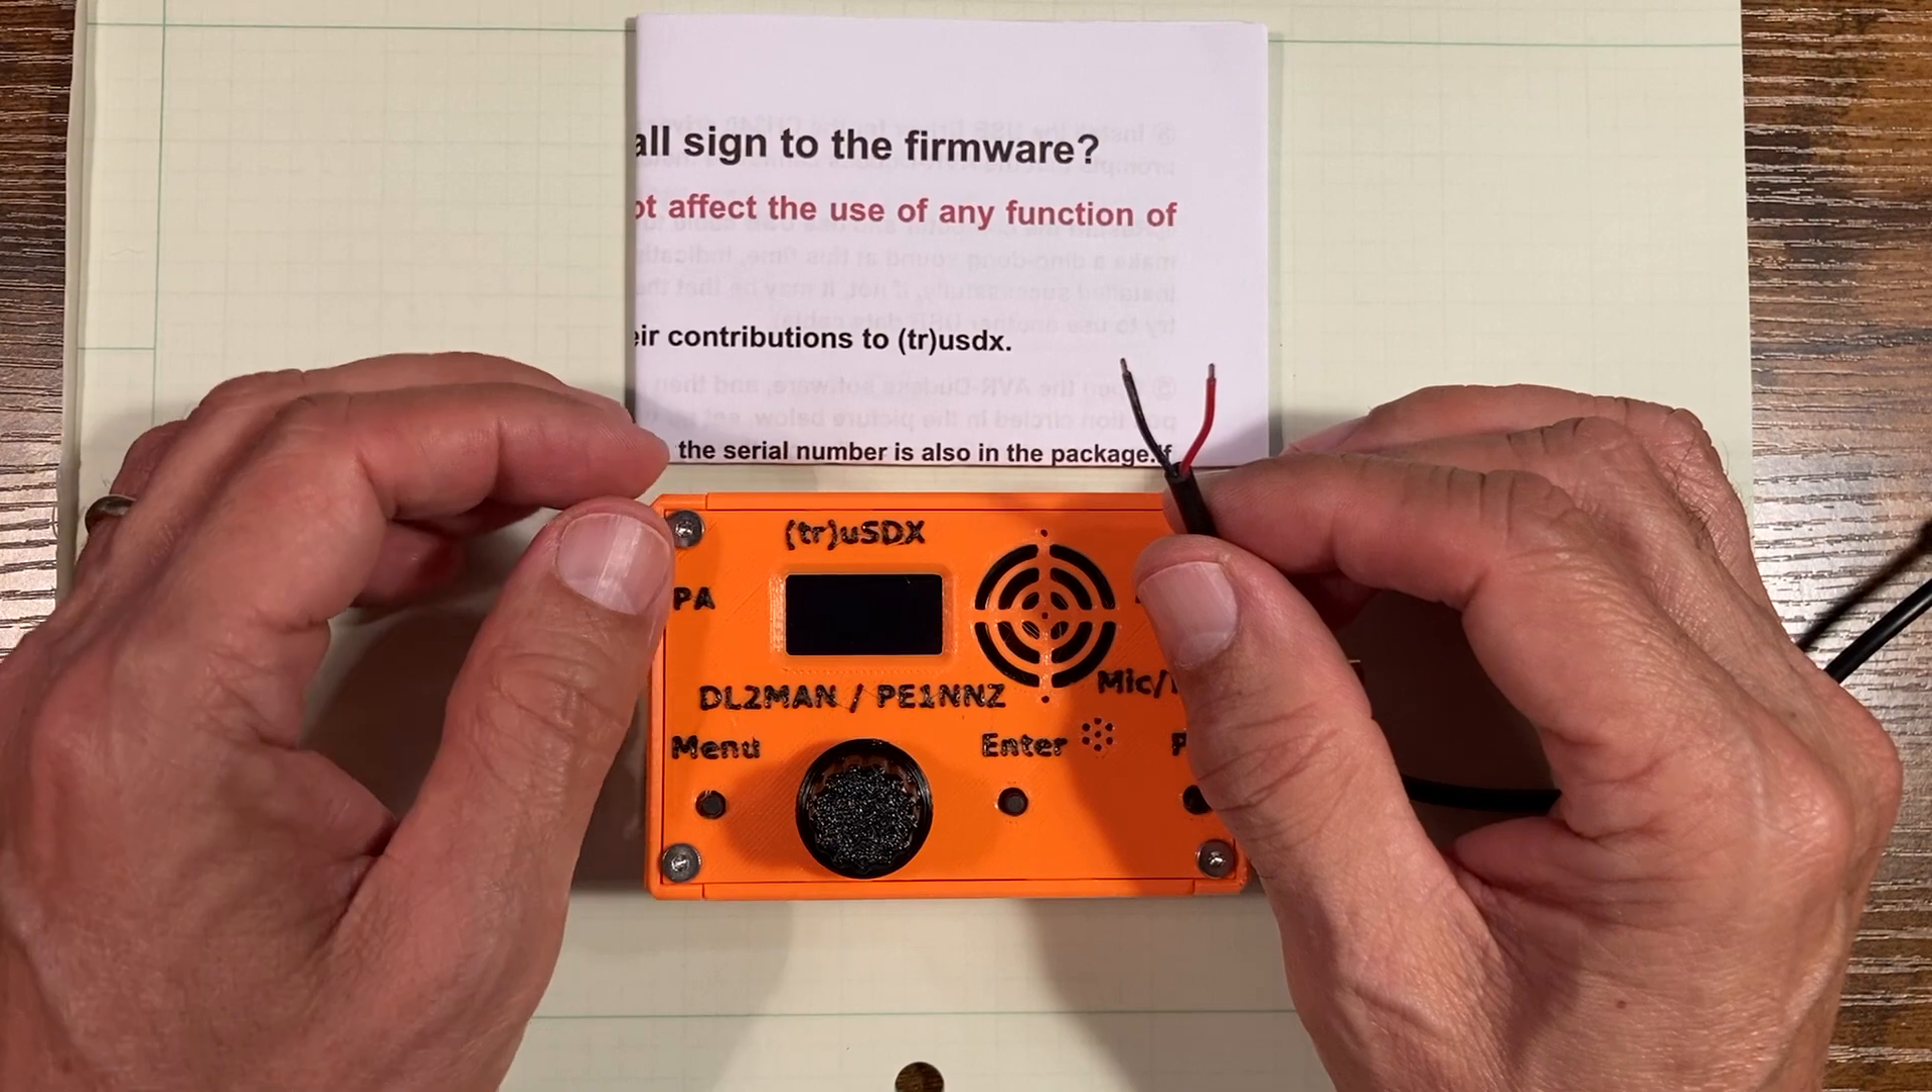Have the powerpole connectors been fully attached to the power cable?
No.